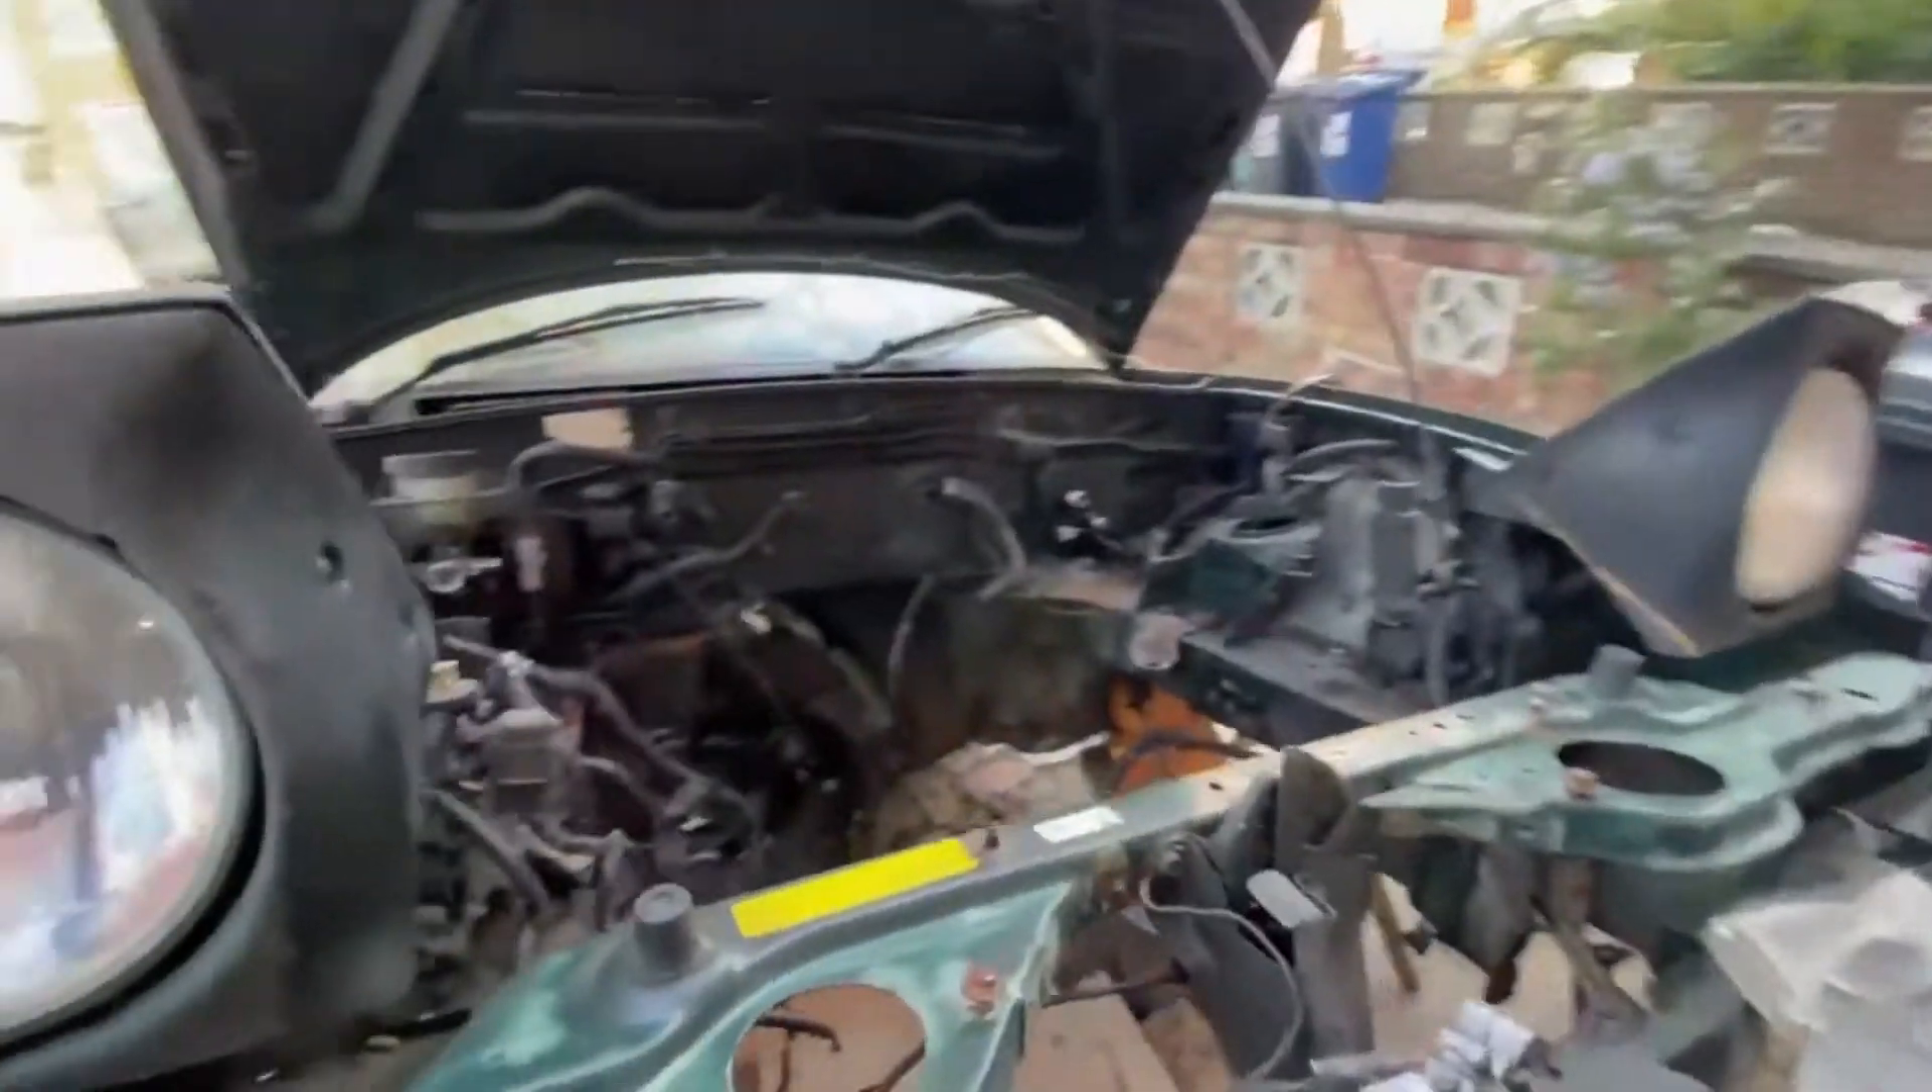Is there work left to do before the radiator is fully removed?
No.